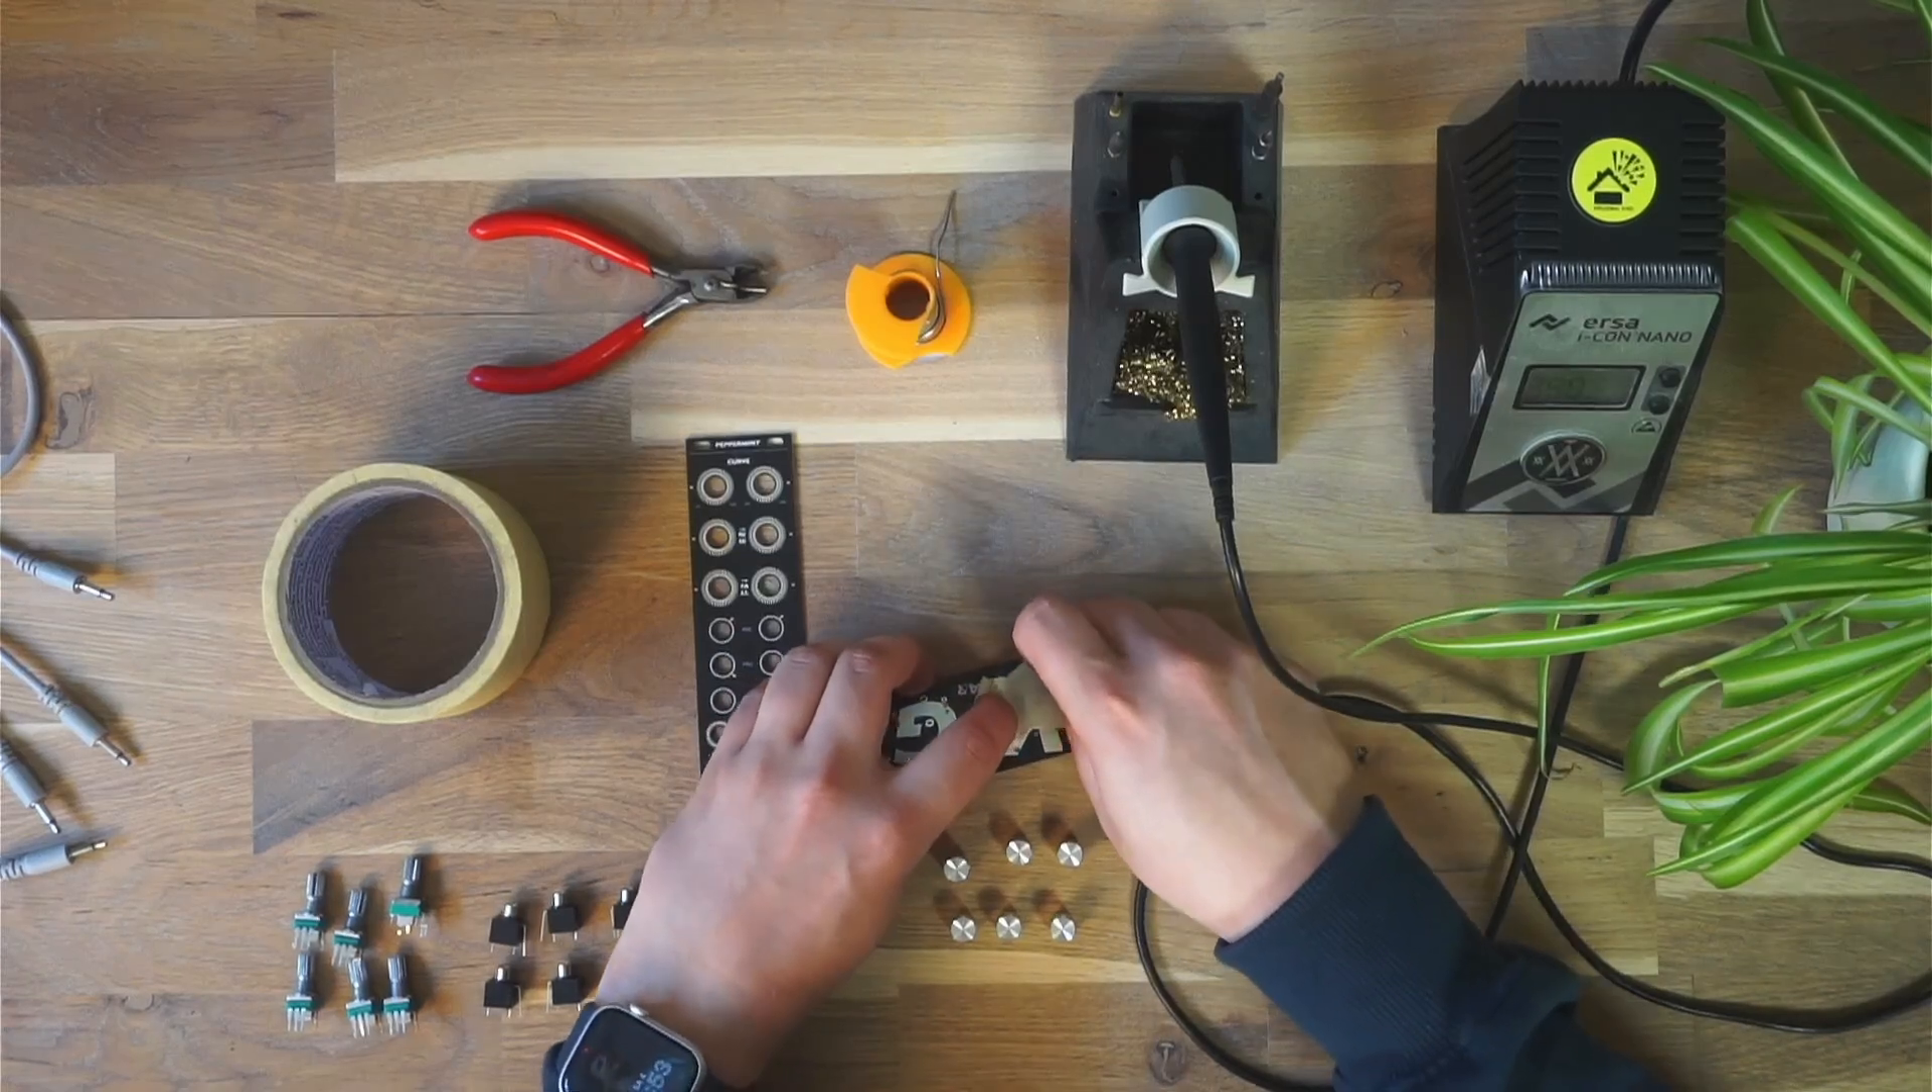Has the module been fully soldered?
No.